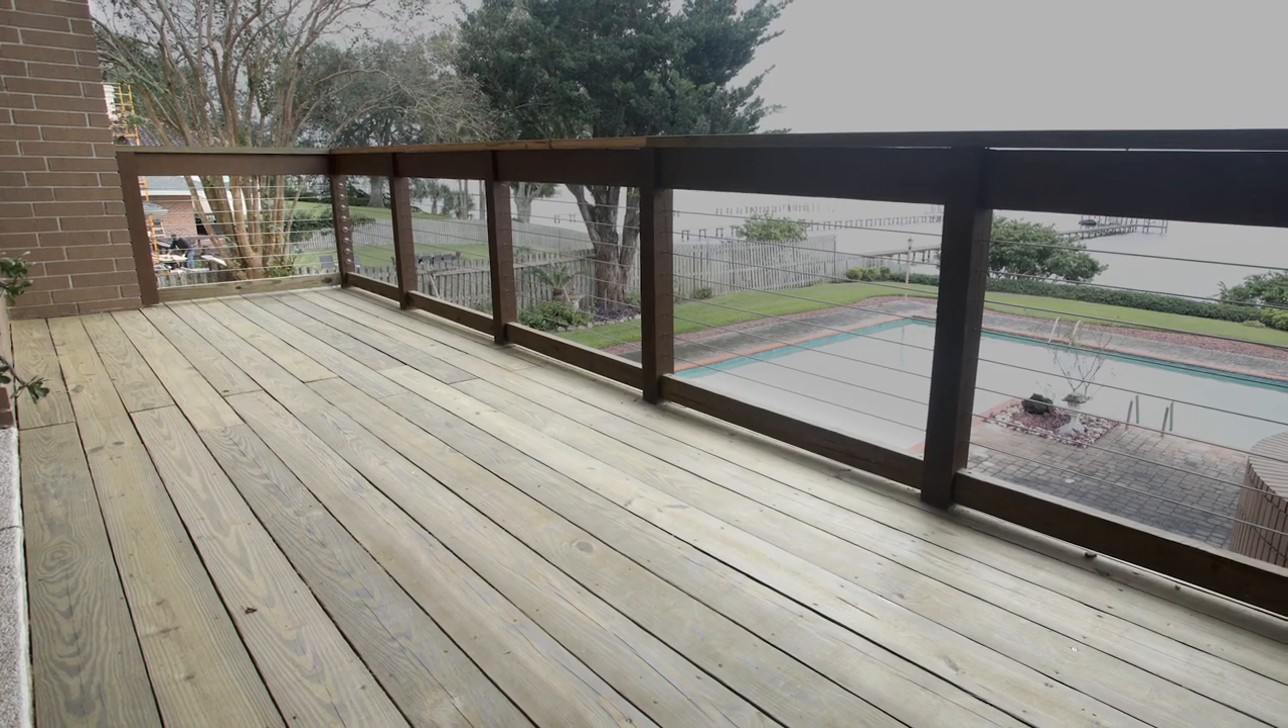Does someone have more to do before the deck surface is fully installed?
No.